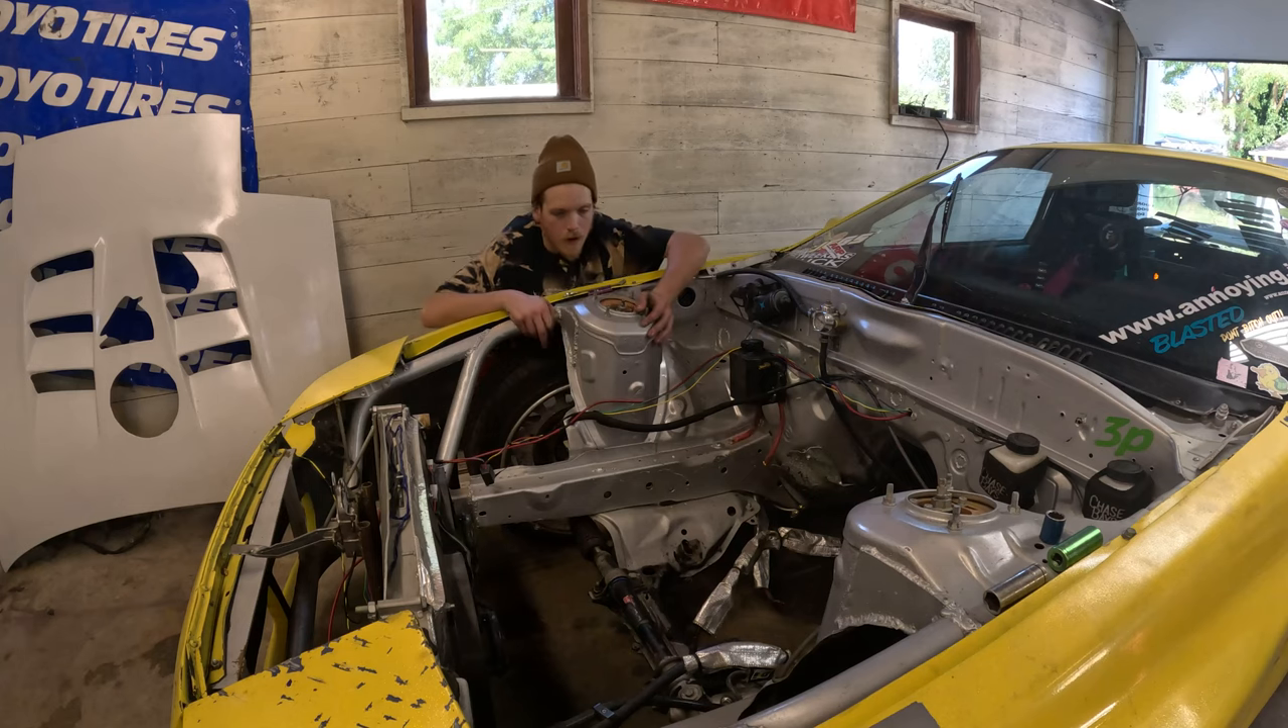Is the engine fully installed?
No.